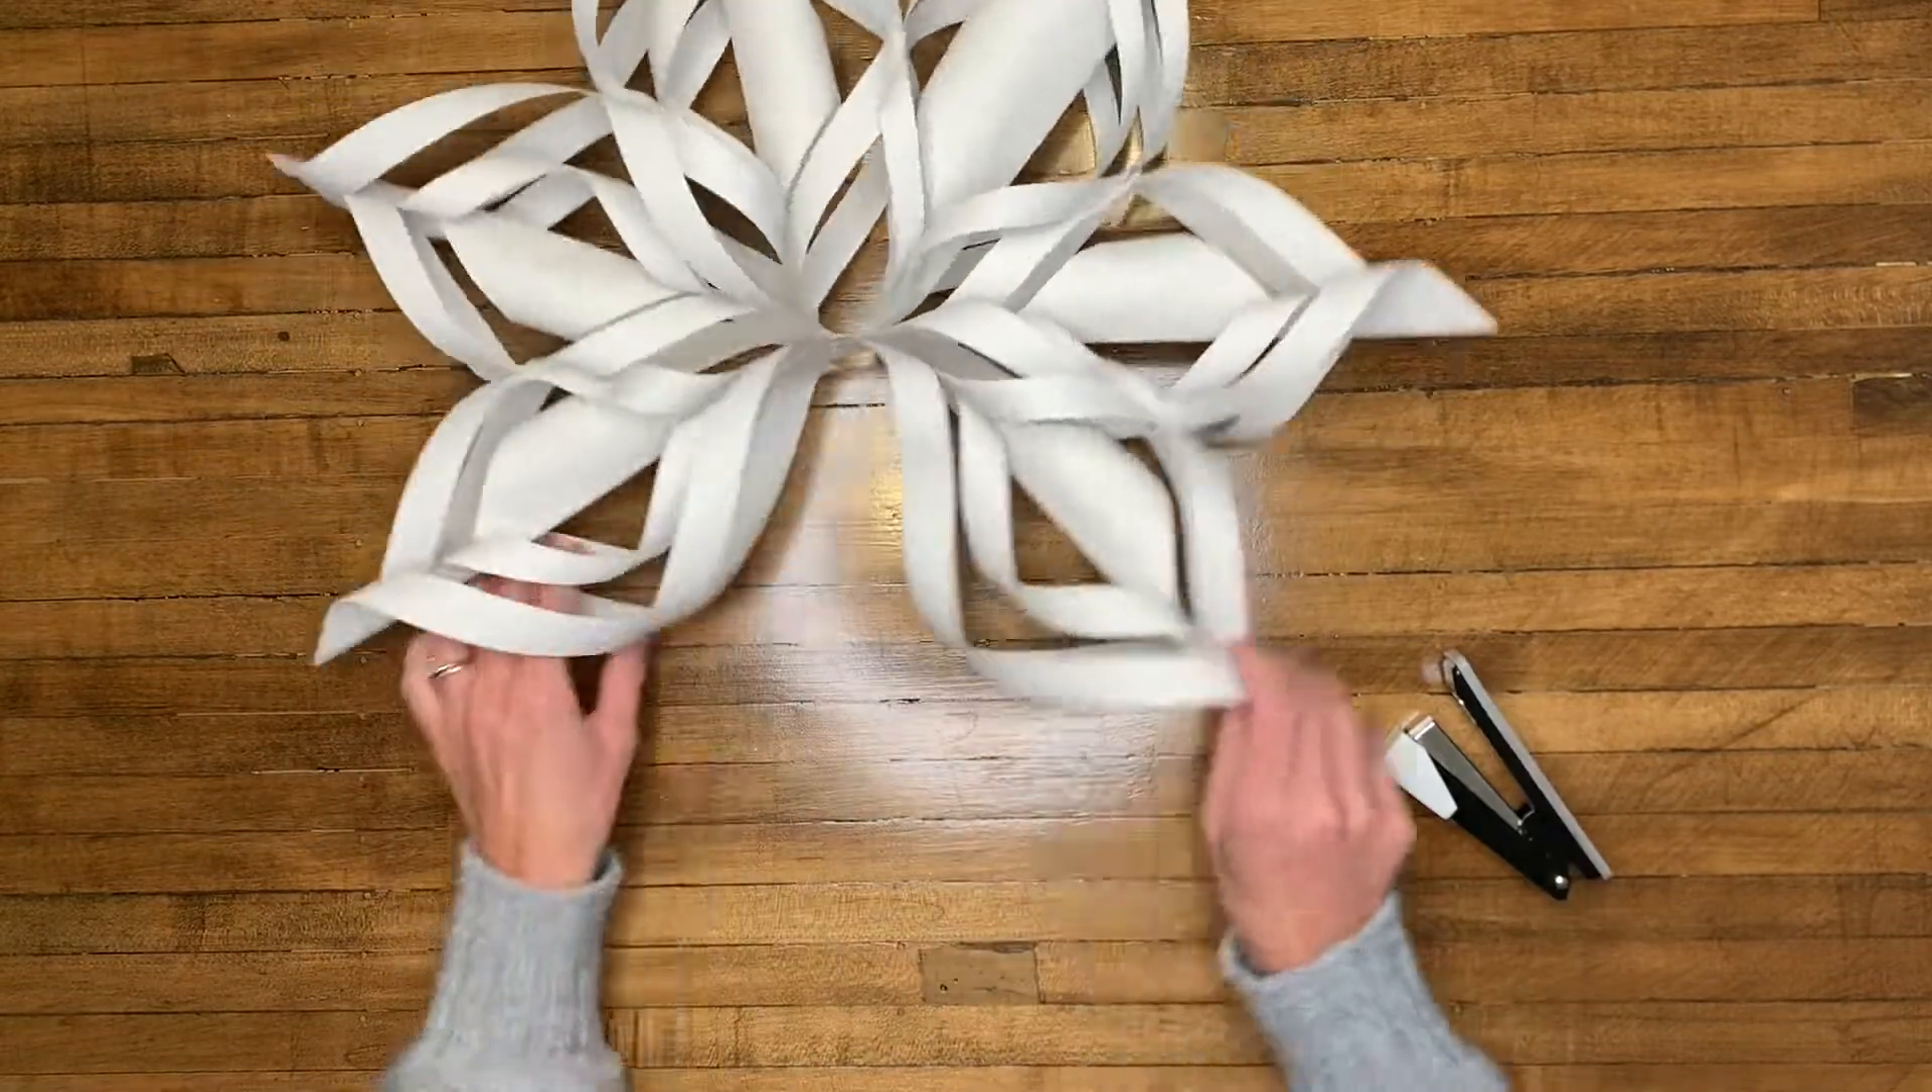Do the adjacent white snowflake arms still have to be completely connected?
Yes.